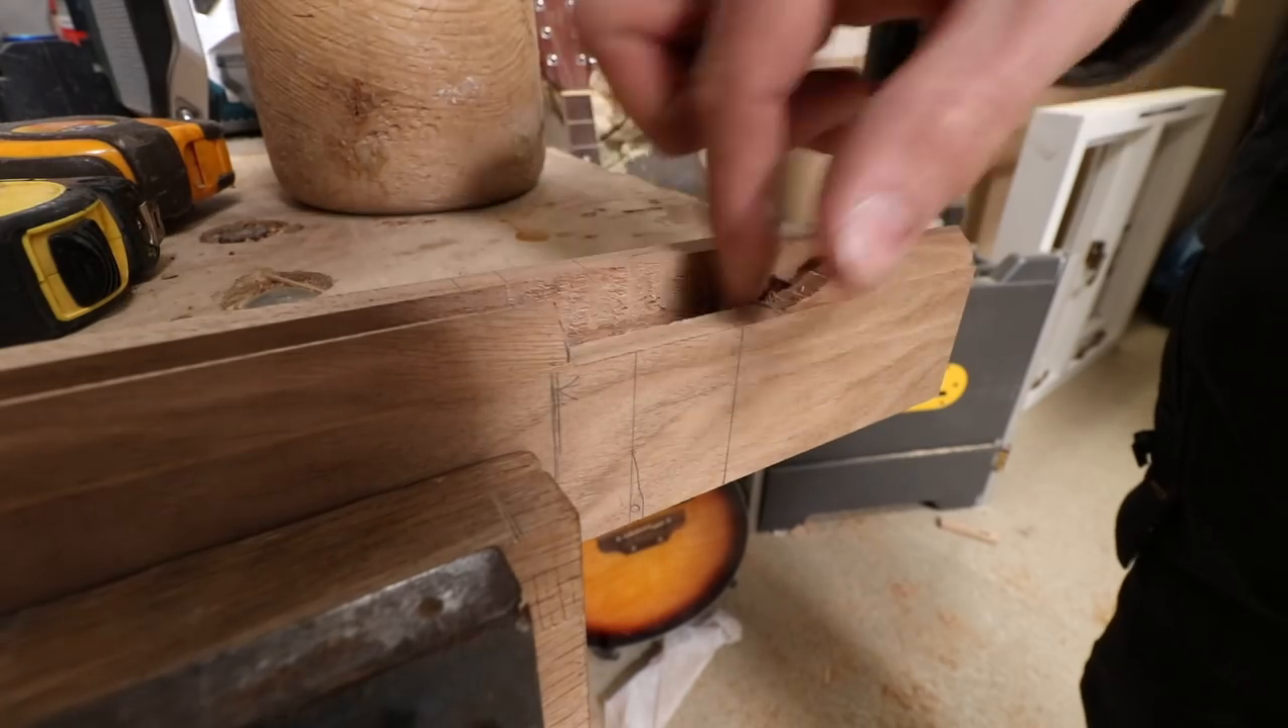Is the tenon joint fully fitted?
No.